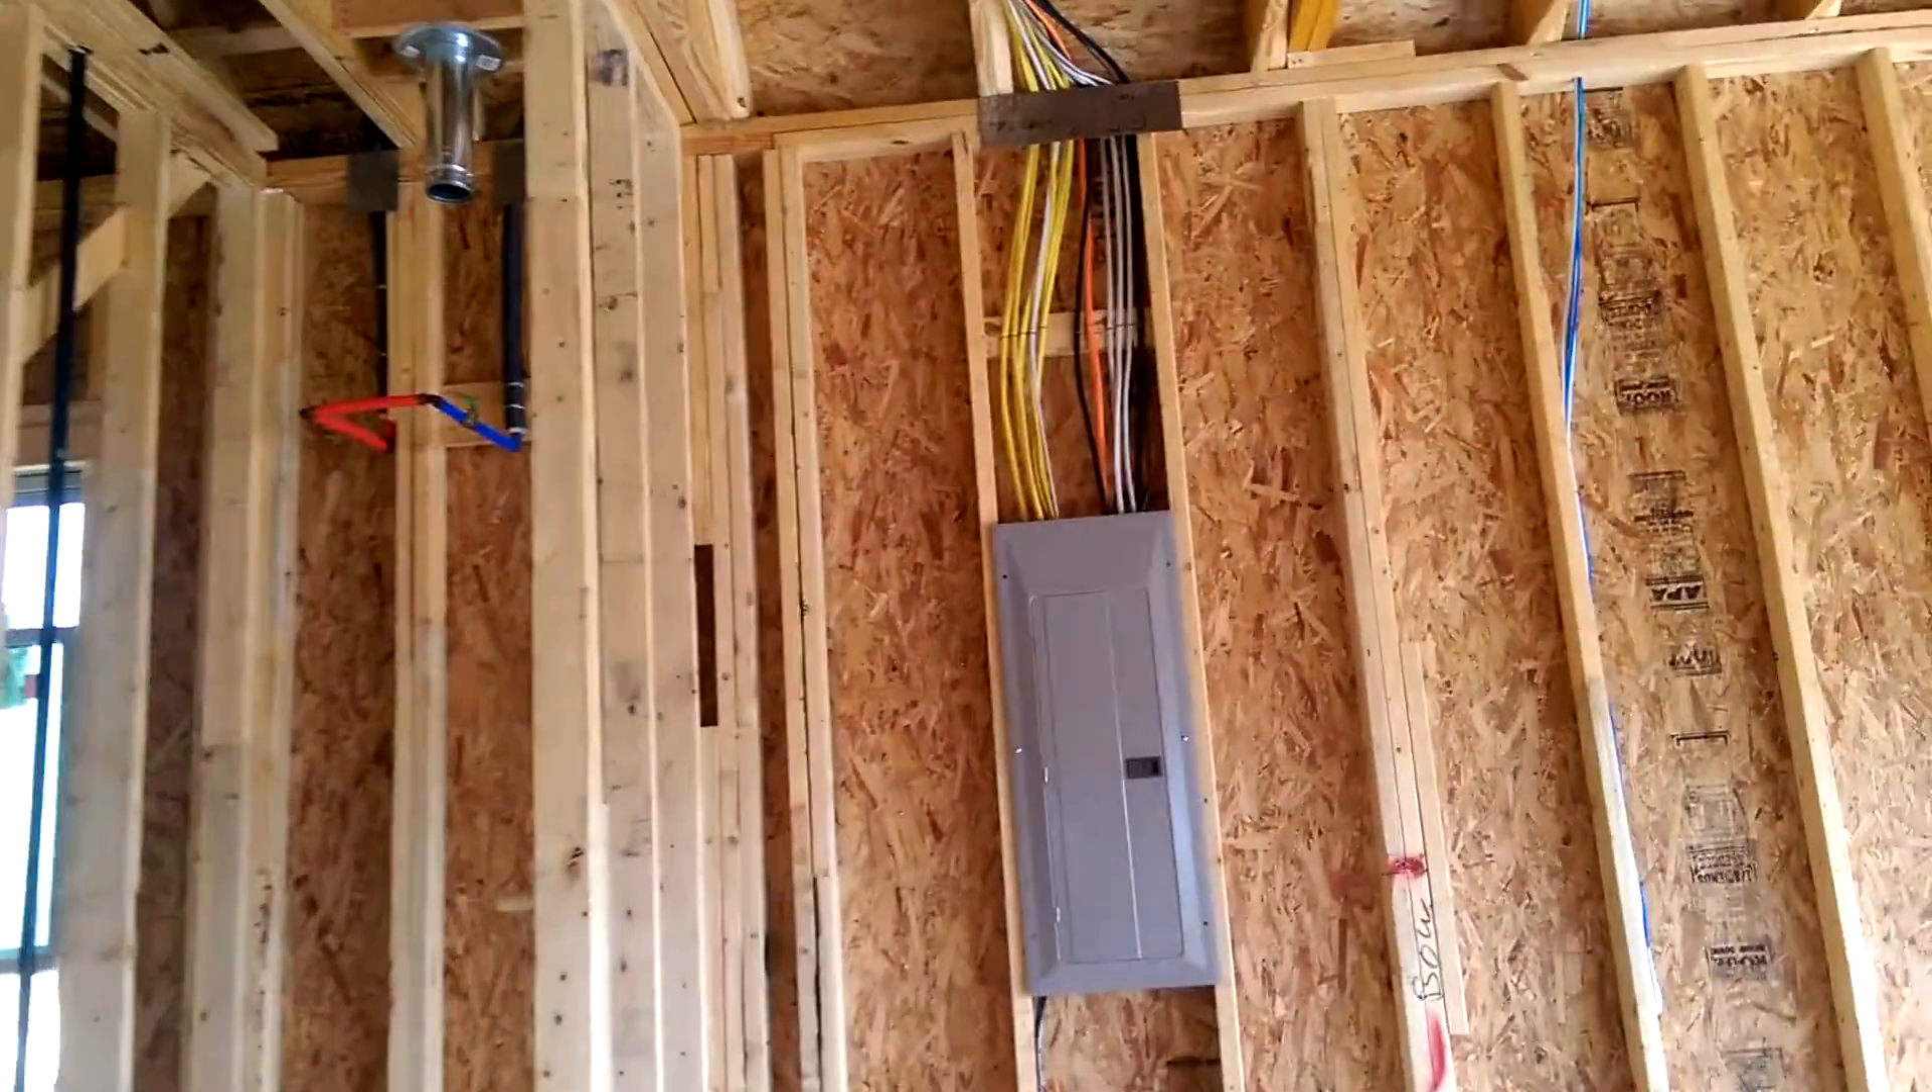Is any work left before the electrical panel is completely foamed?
Yes.